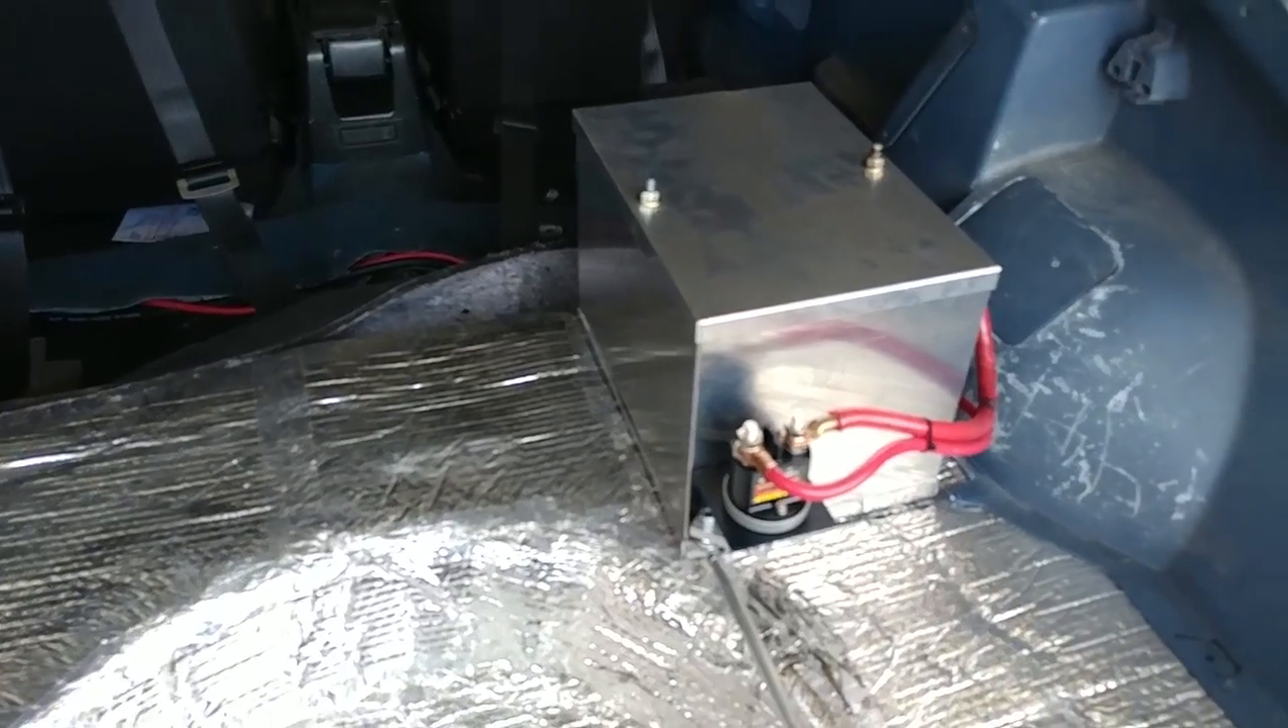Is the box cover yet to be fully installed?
No.